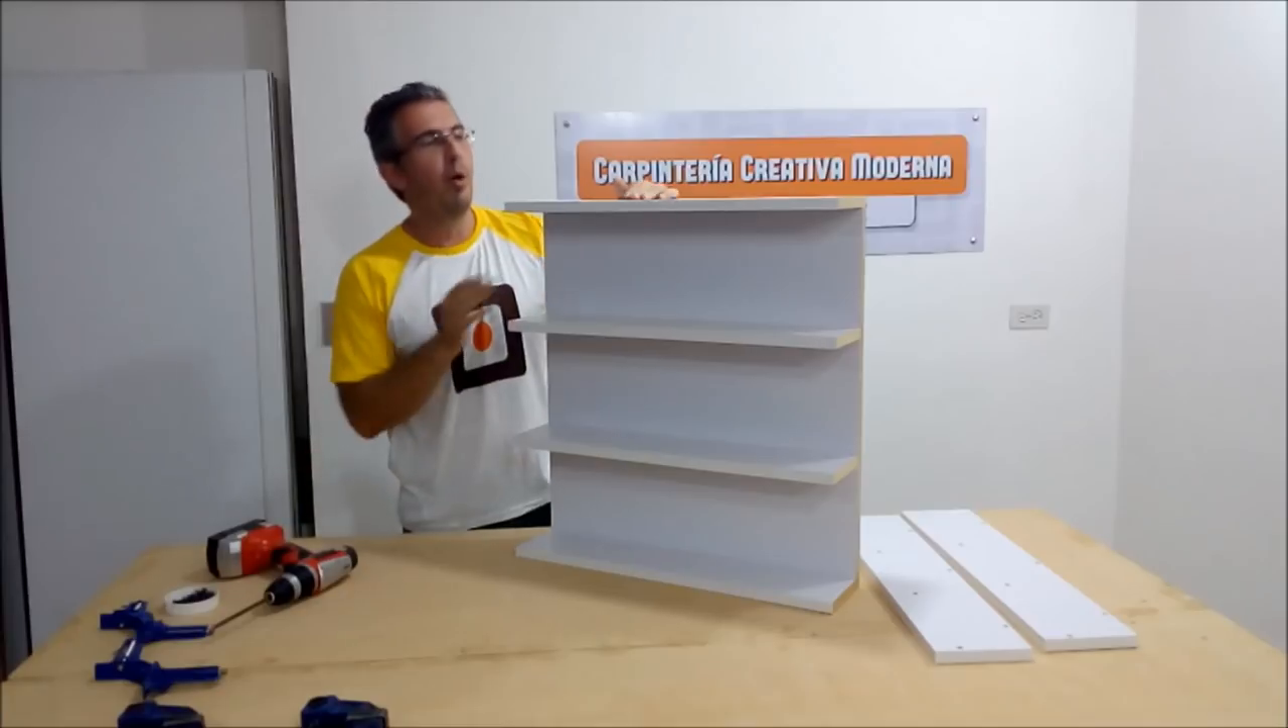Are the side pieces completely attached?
No.